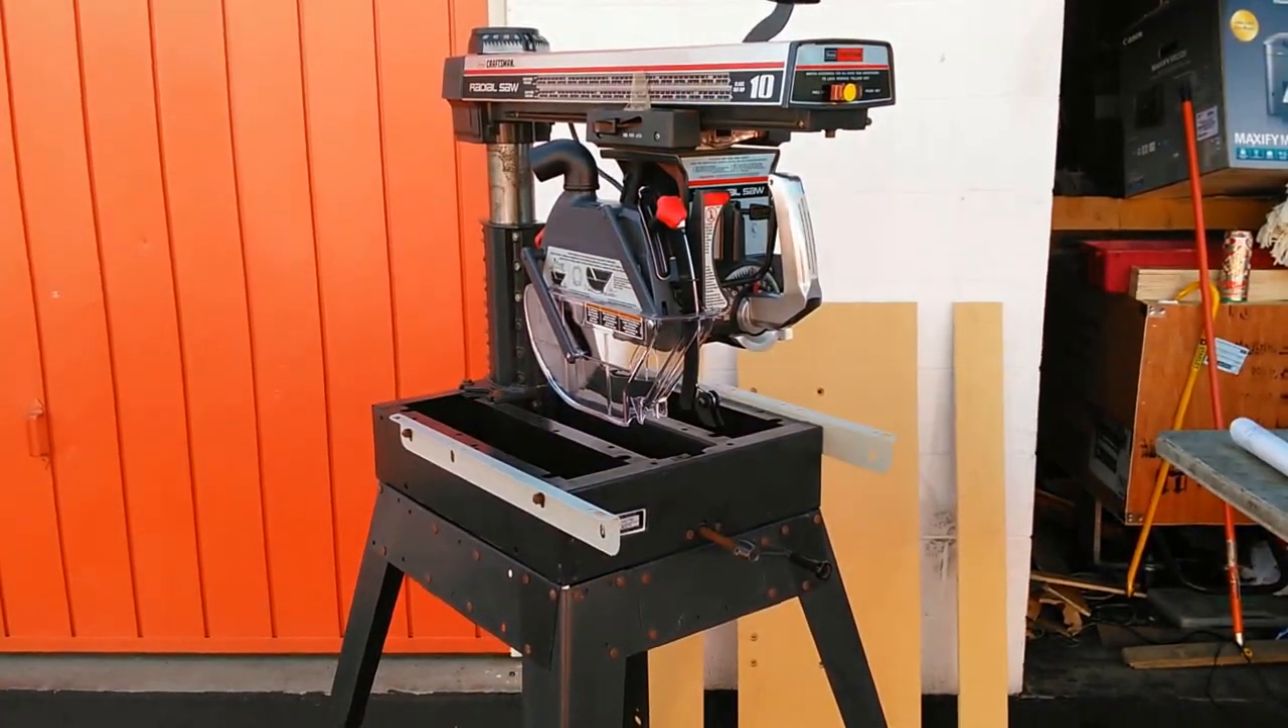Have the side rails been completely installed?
Yes.